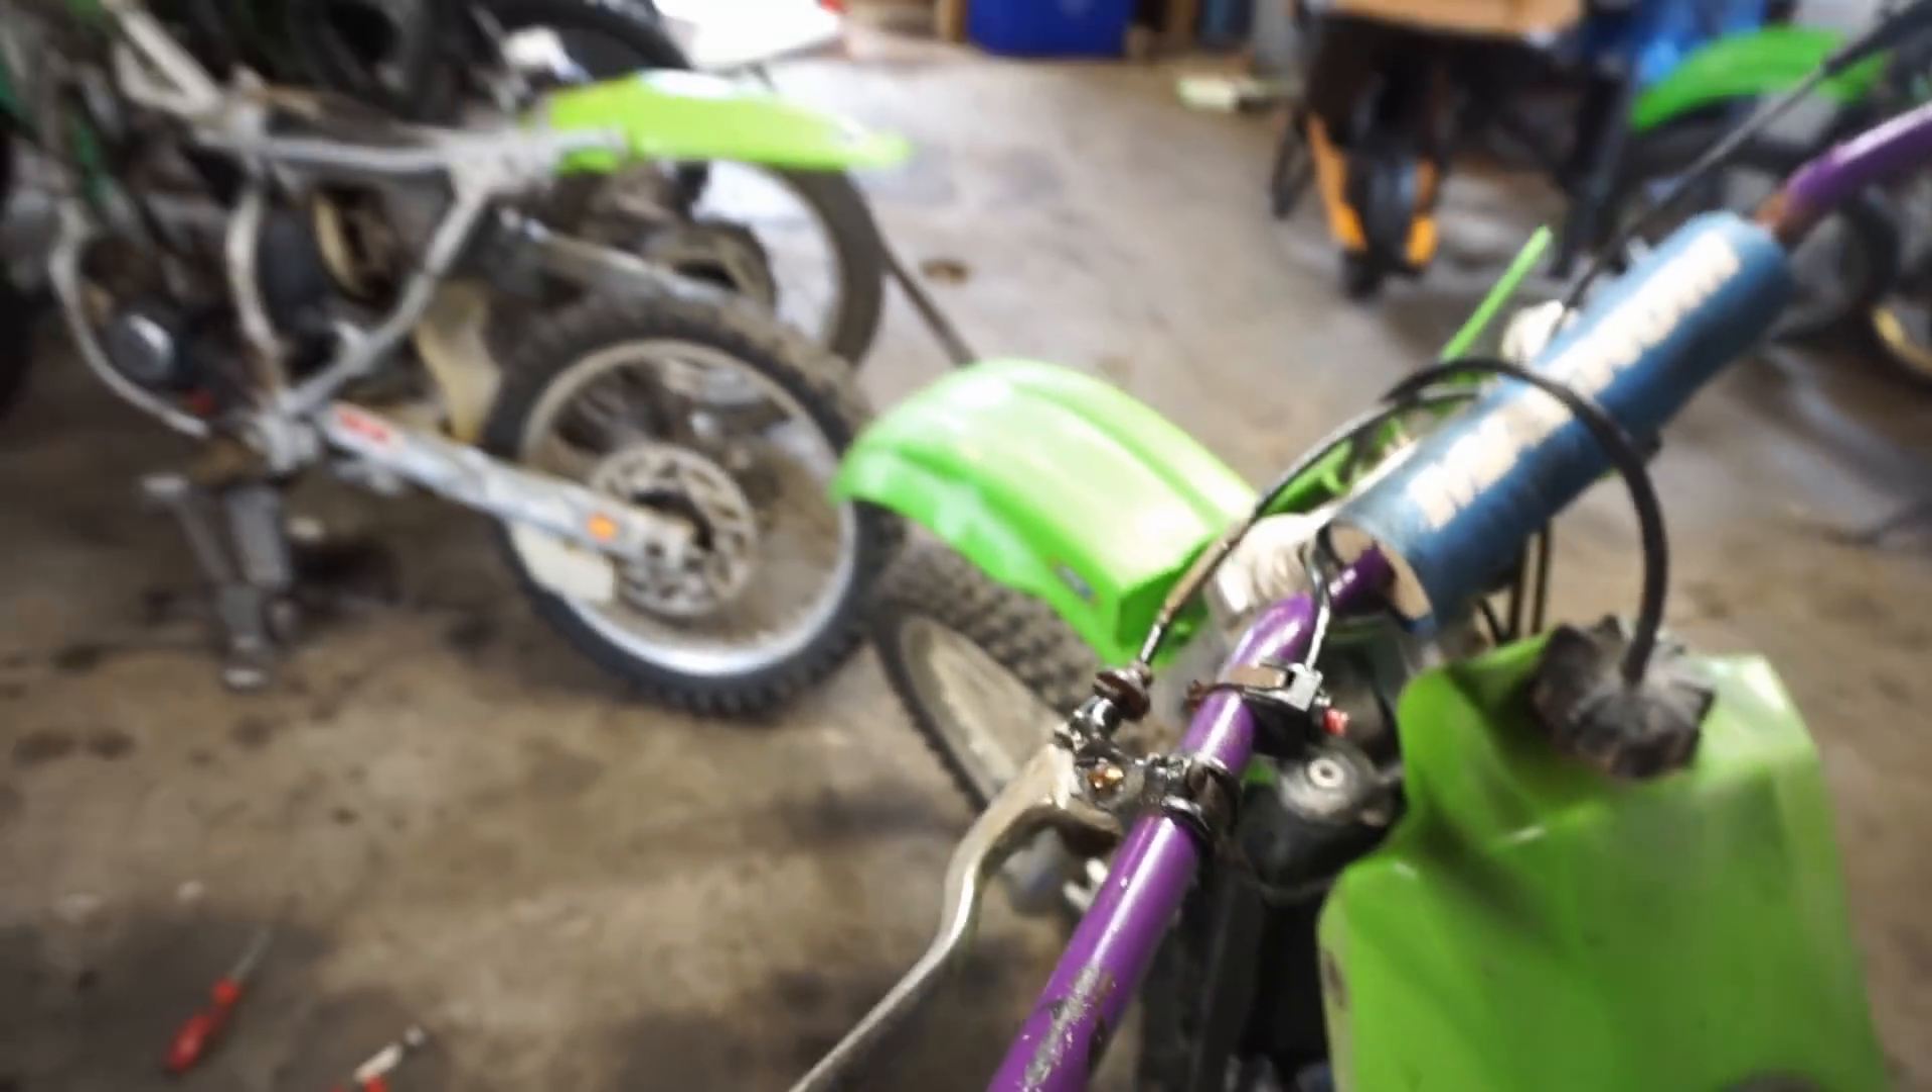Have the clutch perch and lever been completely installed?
Yes.